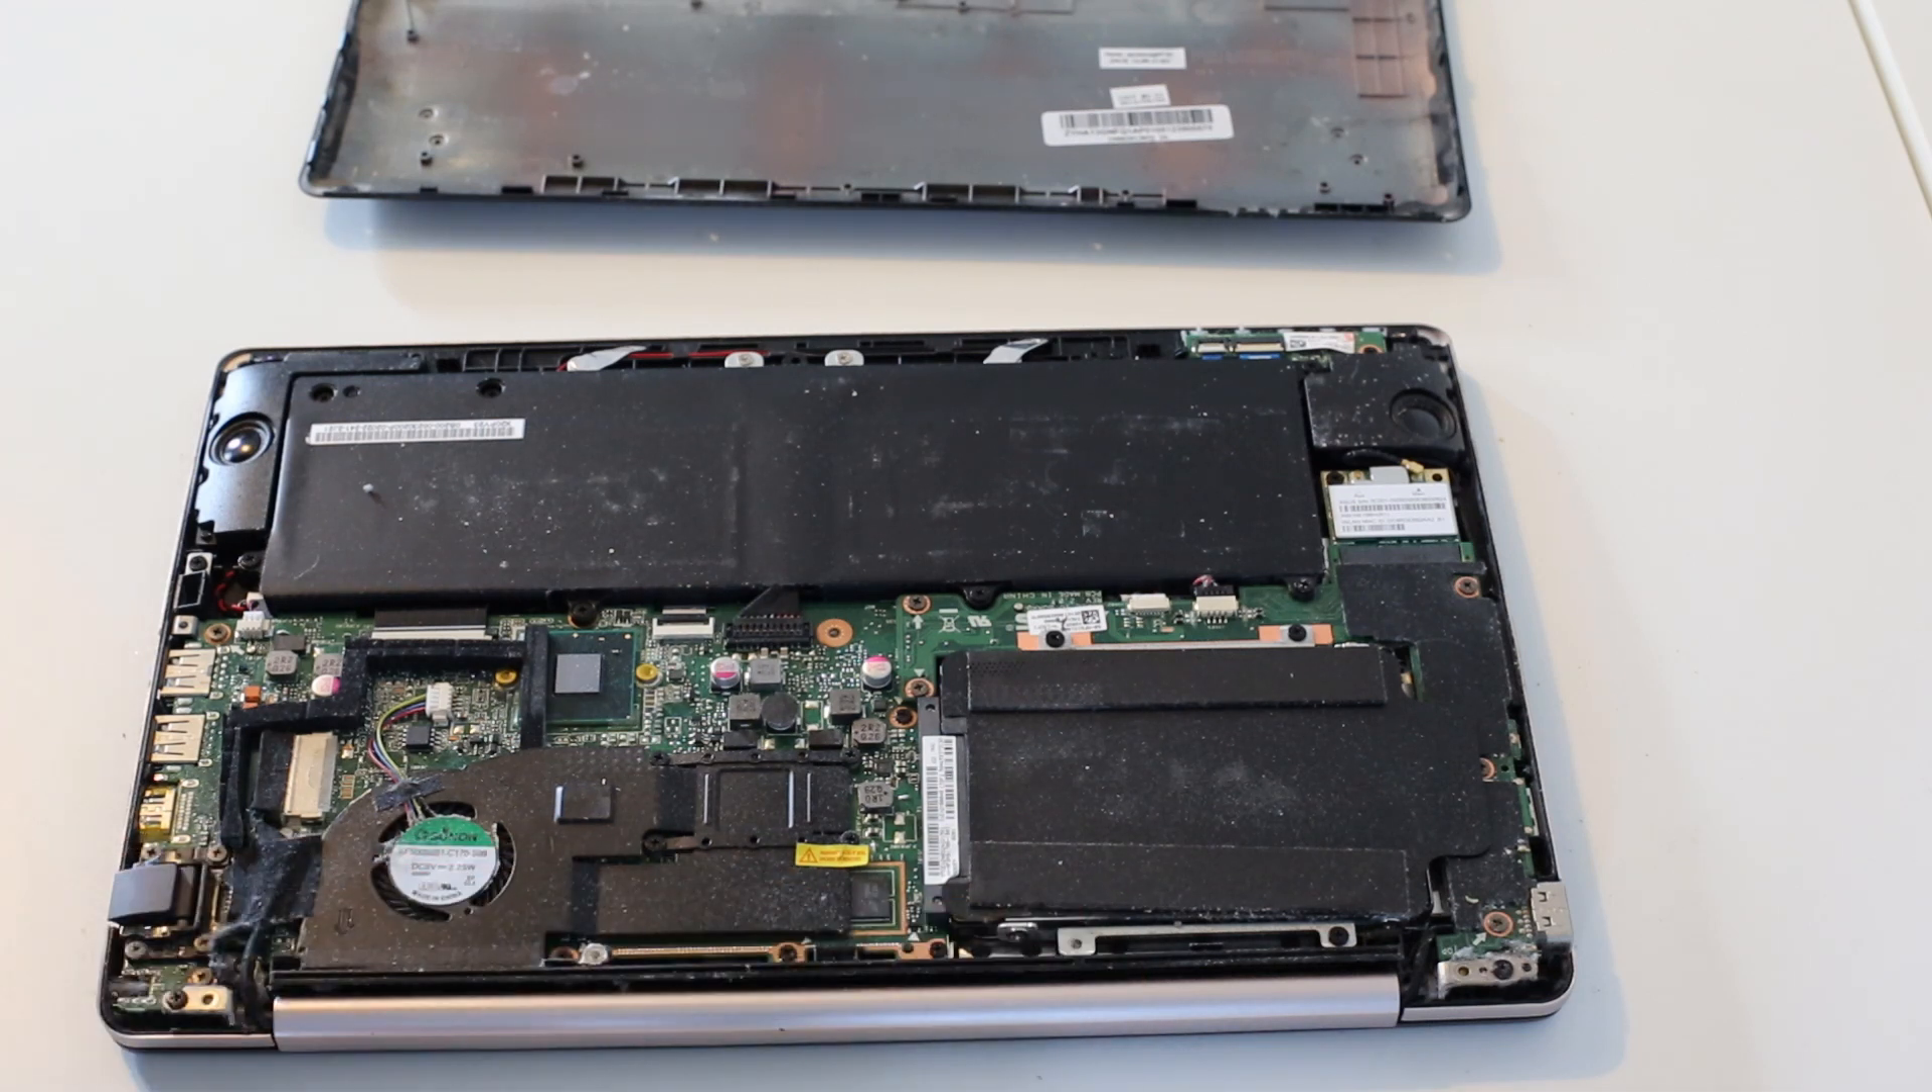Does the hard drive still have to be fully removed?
Yes.